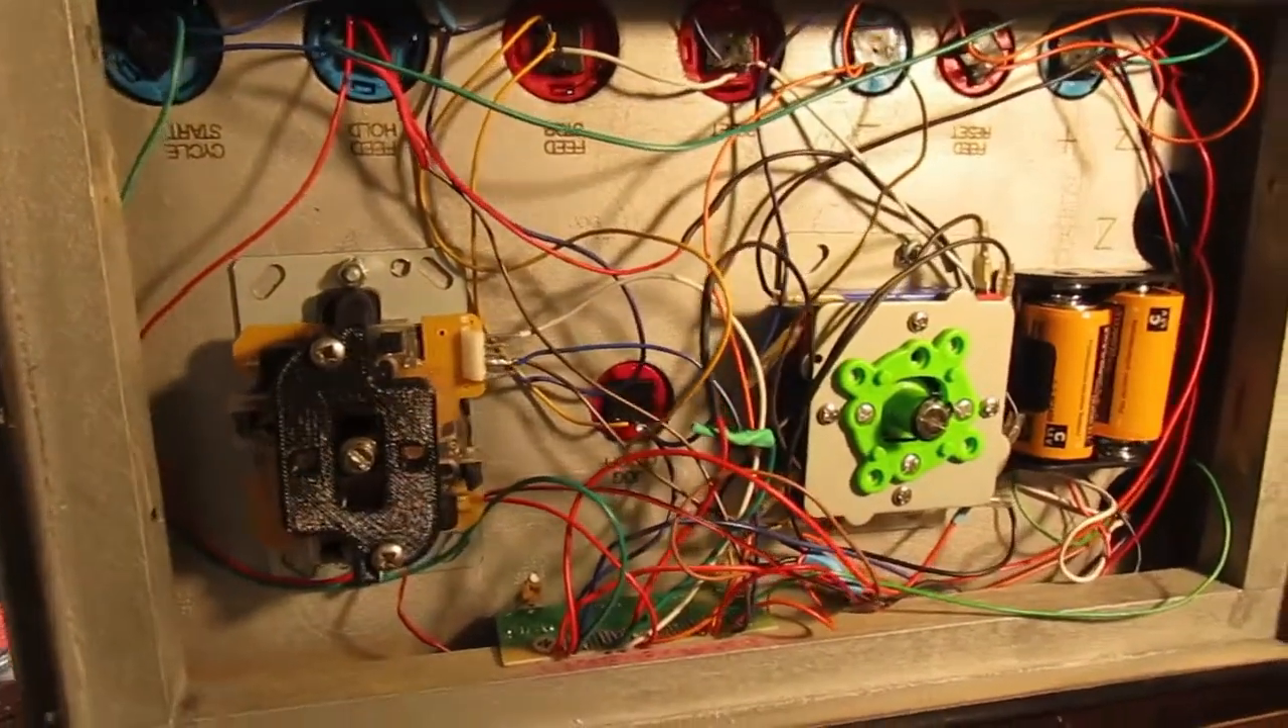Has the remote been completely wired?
Yes.